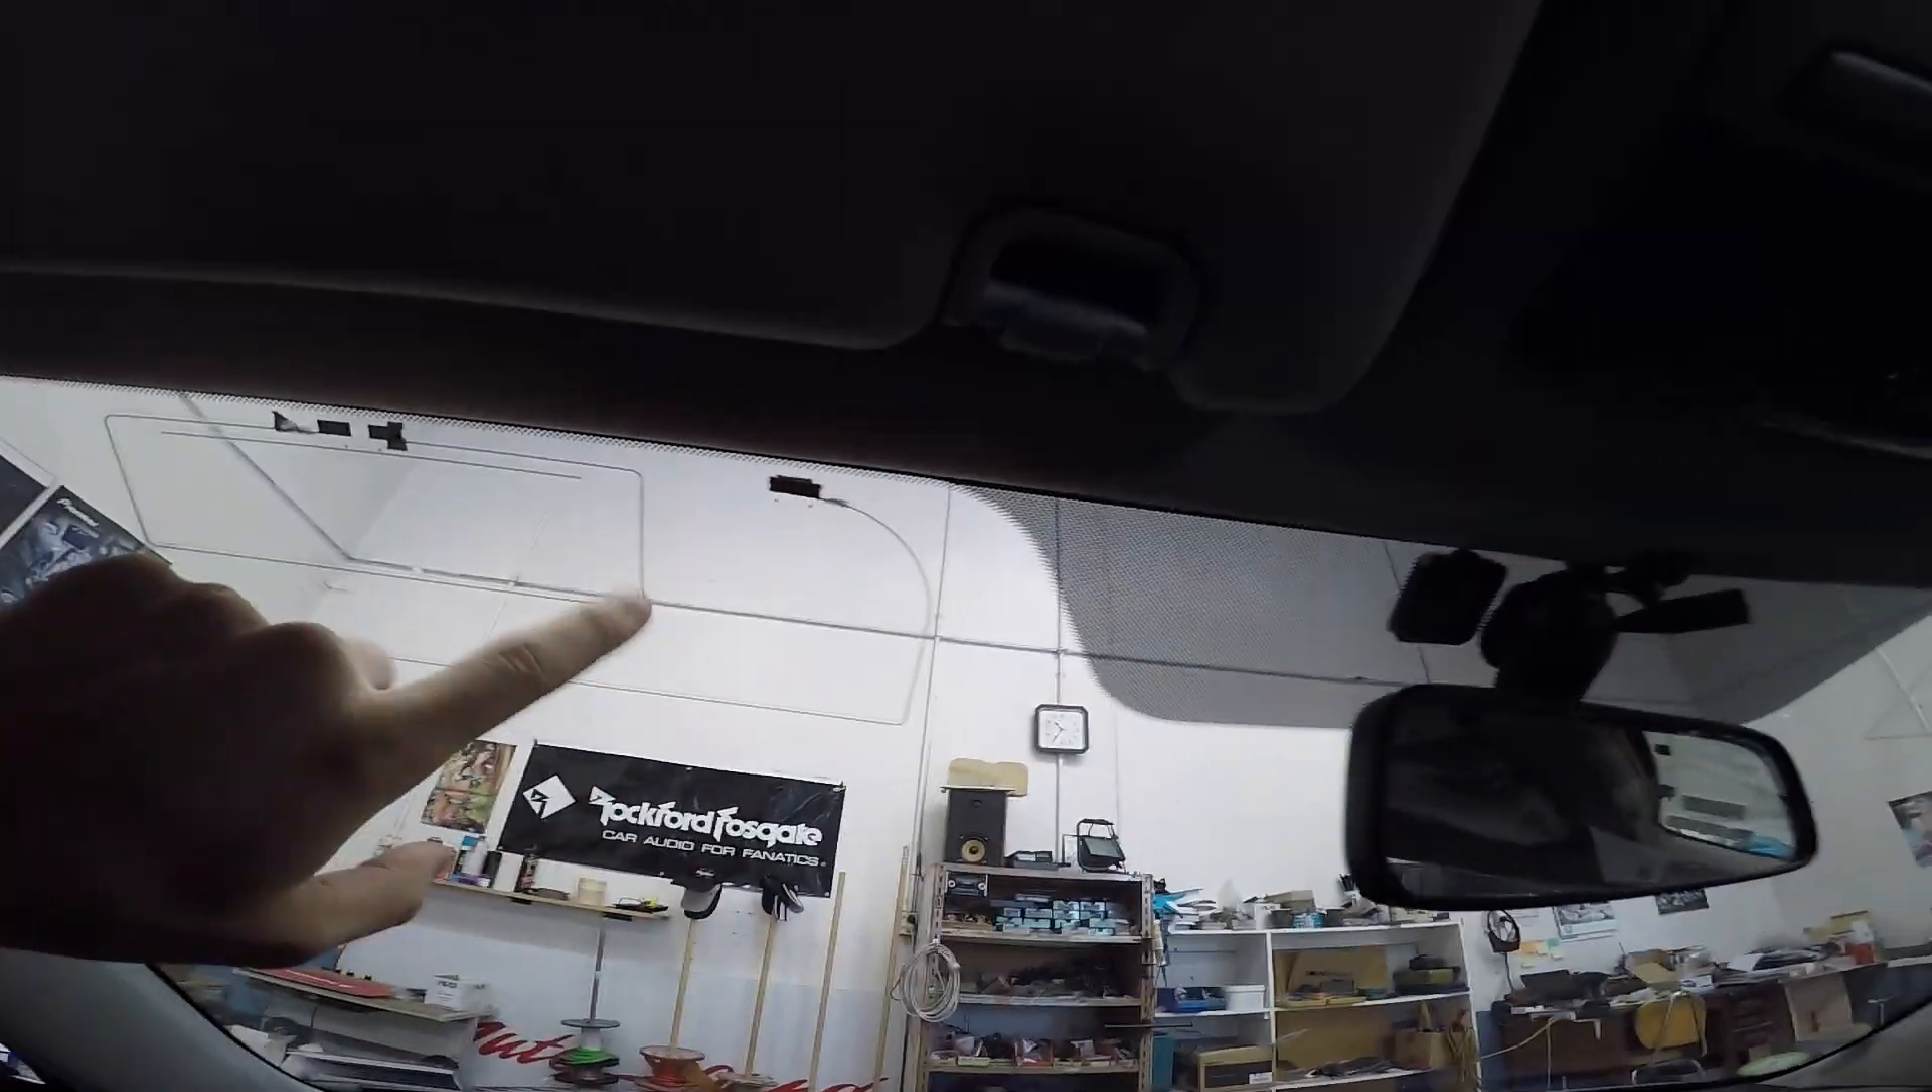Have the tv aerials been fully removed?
No.